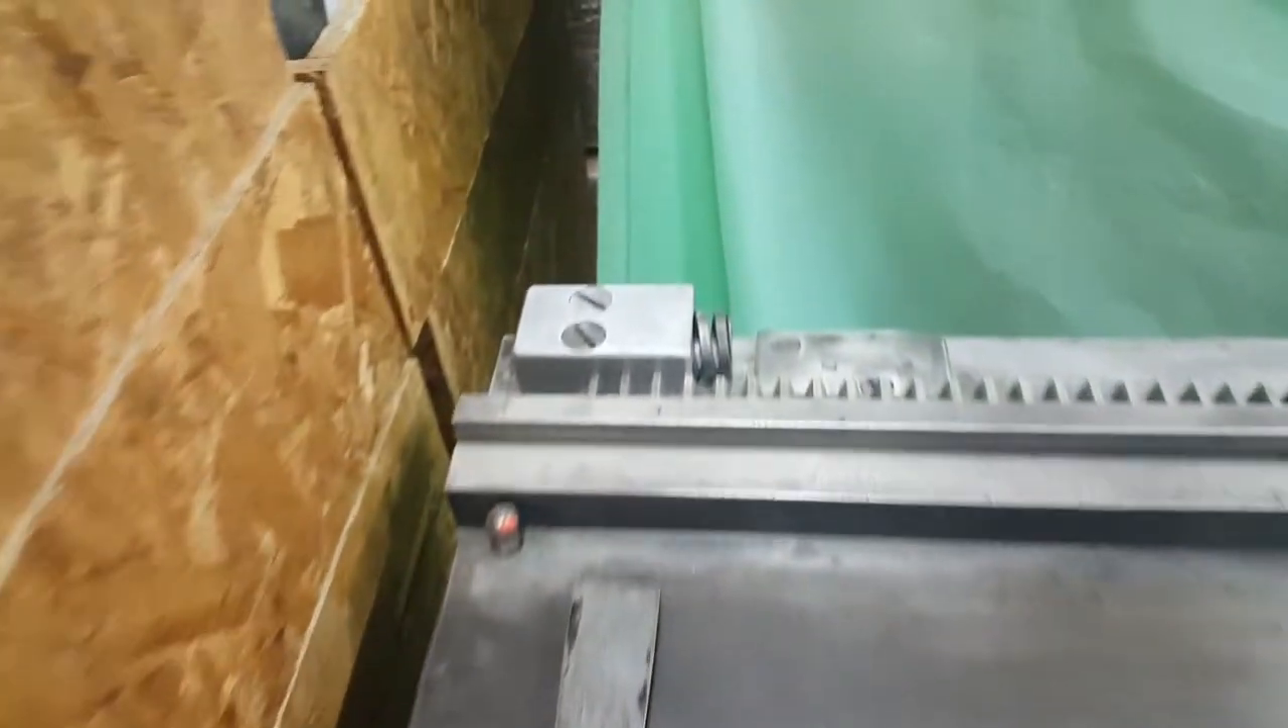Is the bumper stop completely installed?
Yes.